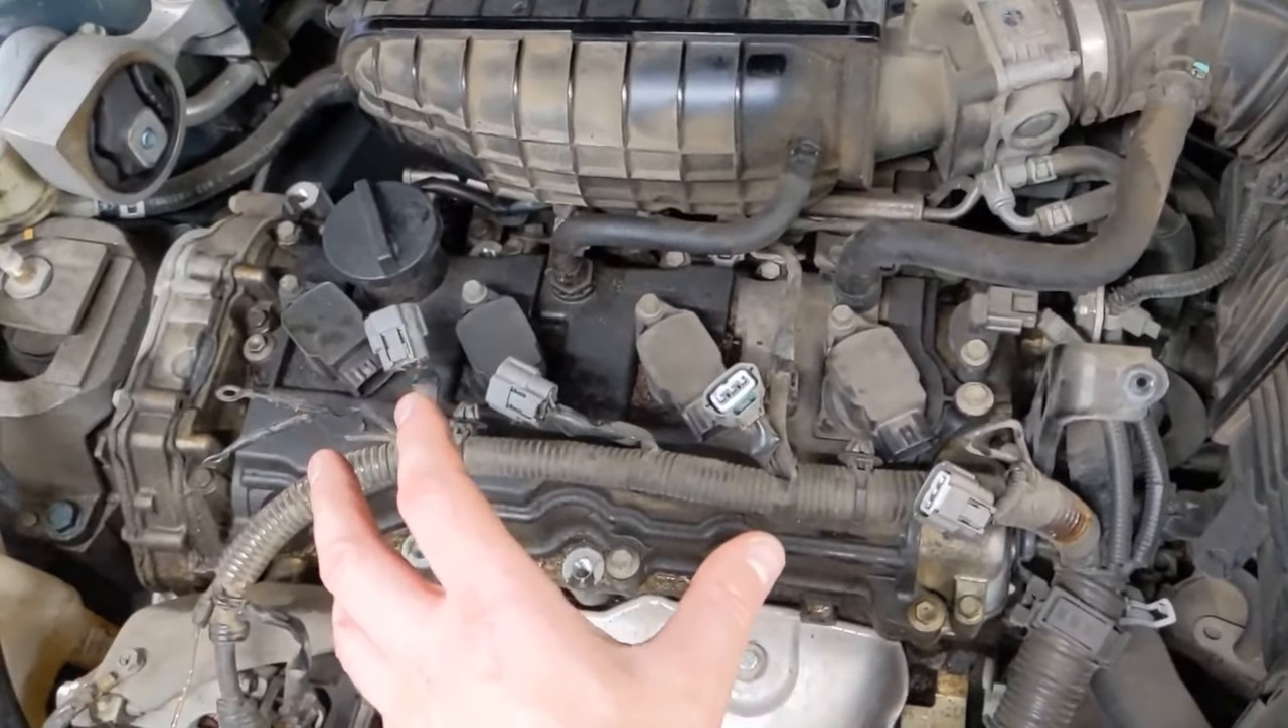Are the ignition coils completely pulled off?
No.